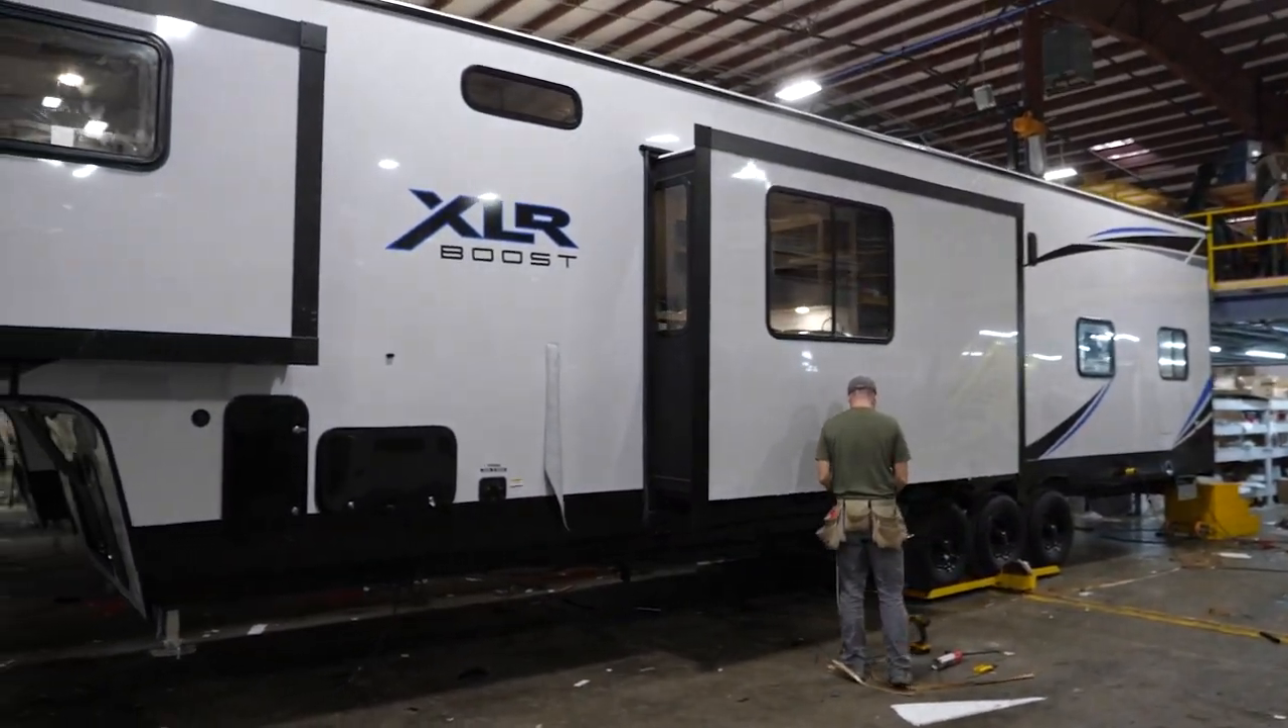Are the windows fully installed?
Yes.